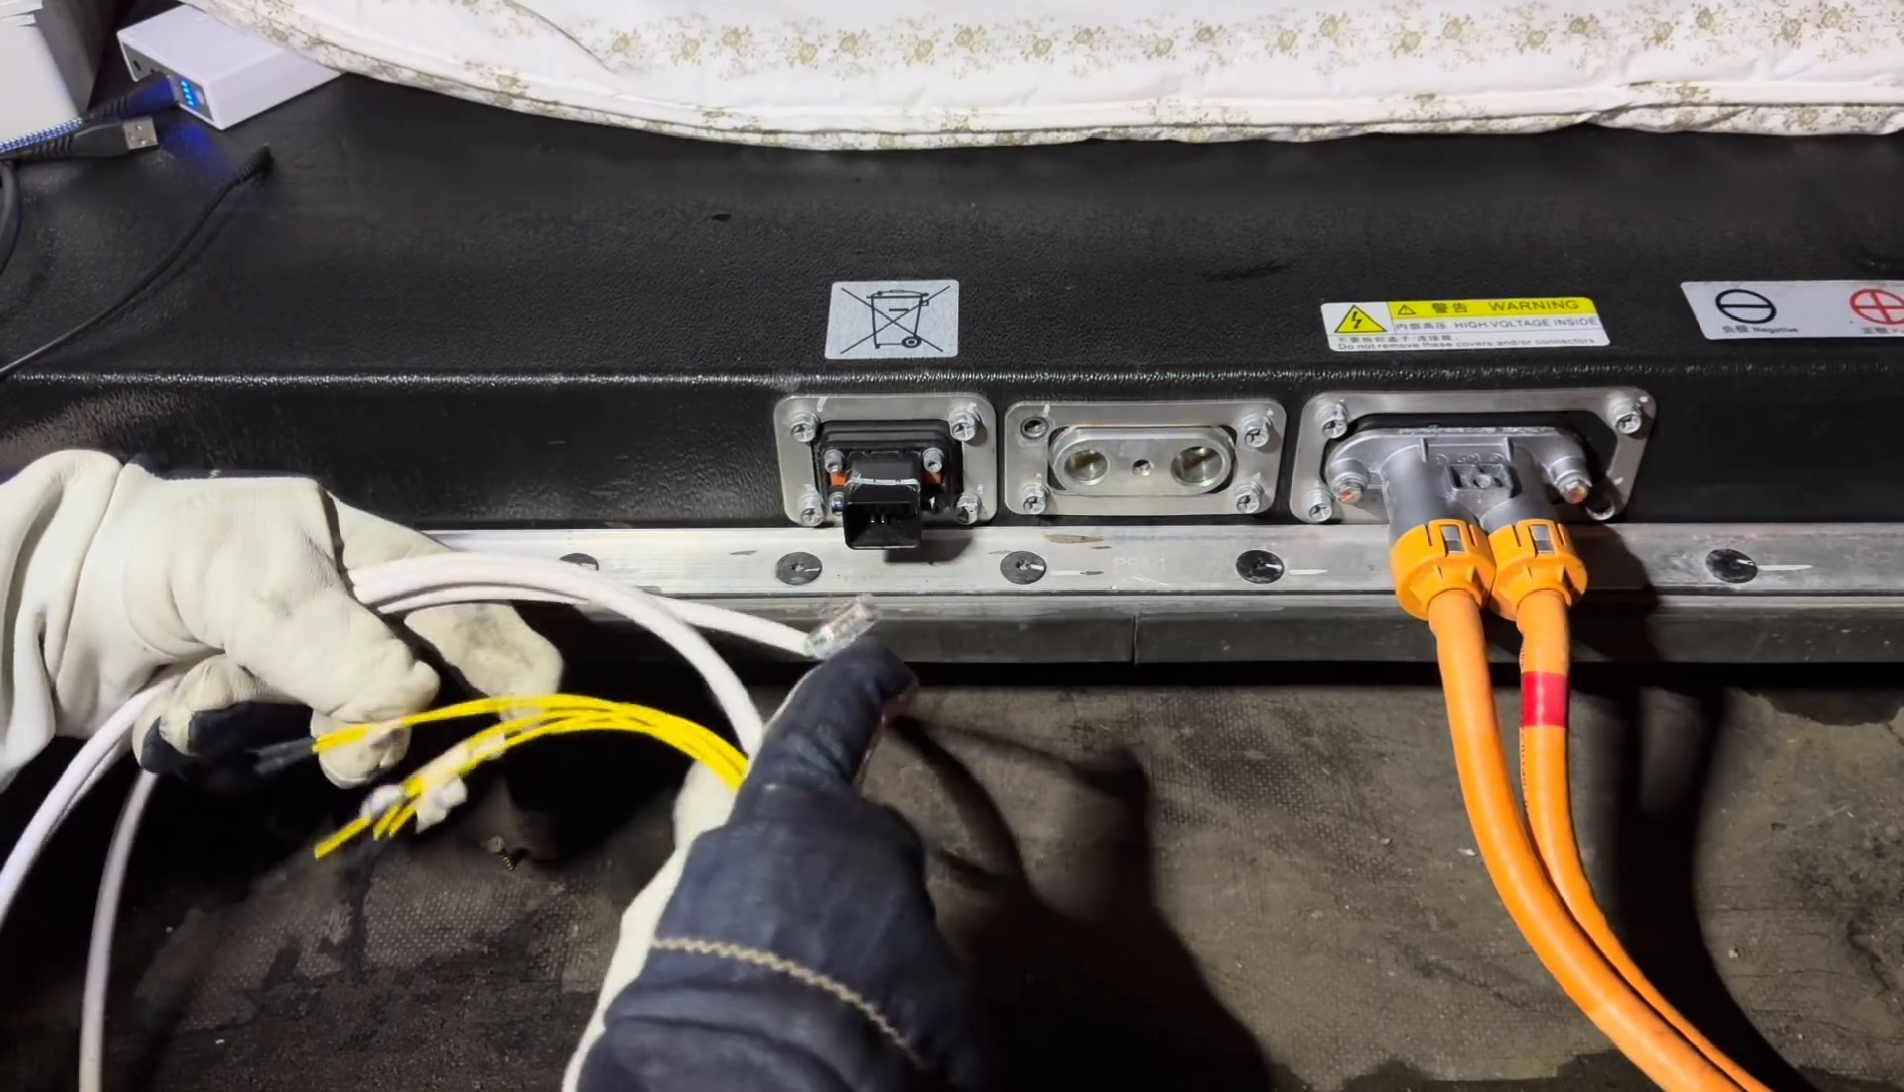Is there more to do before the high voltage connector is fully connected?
No.